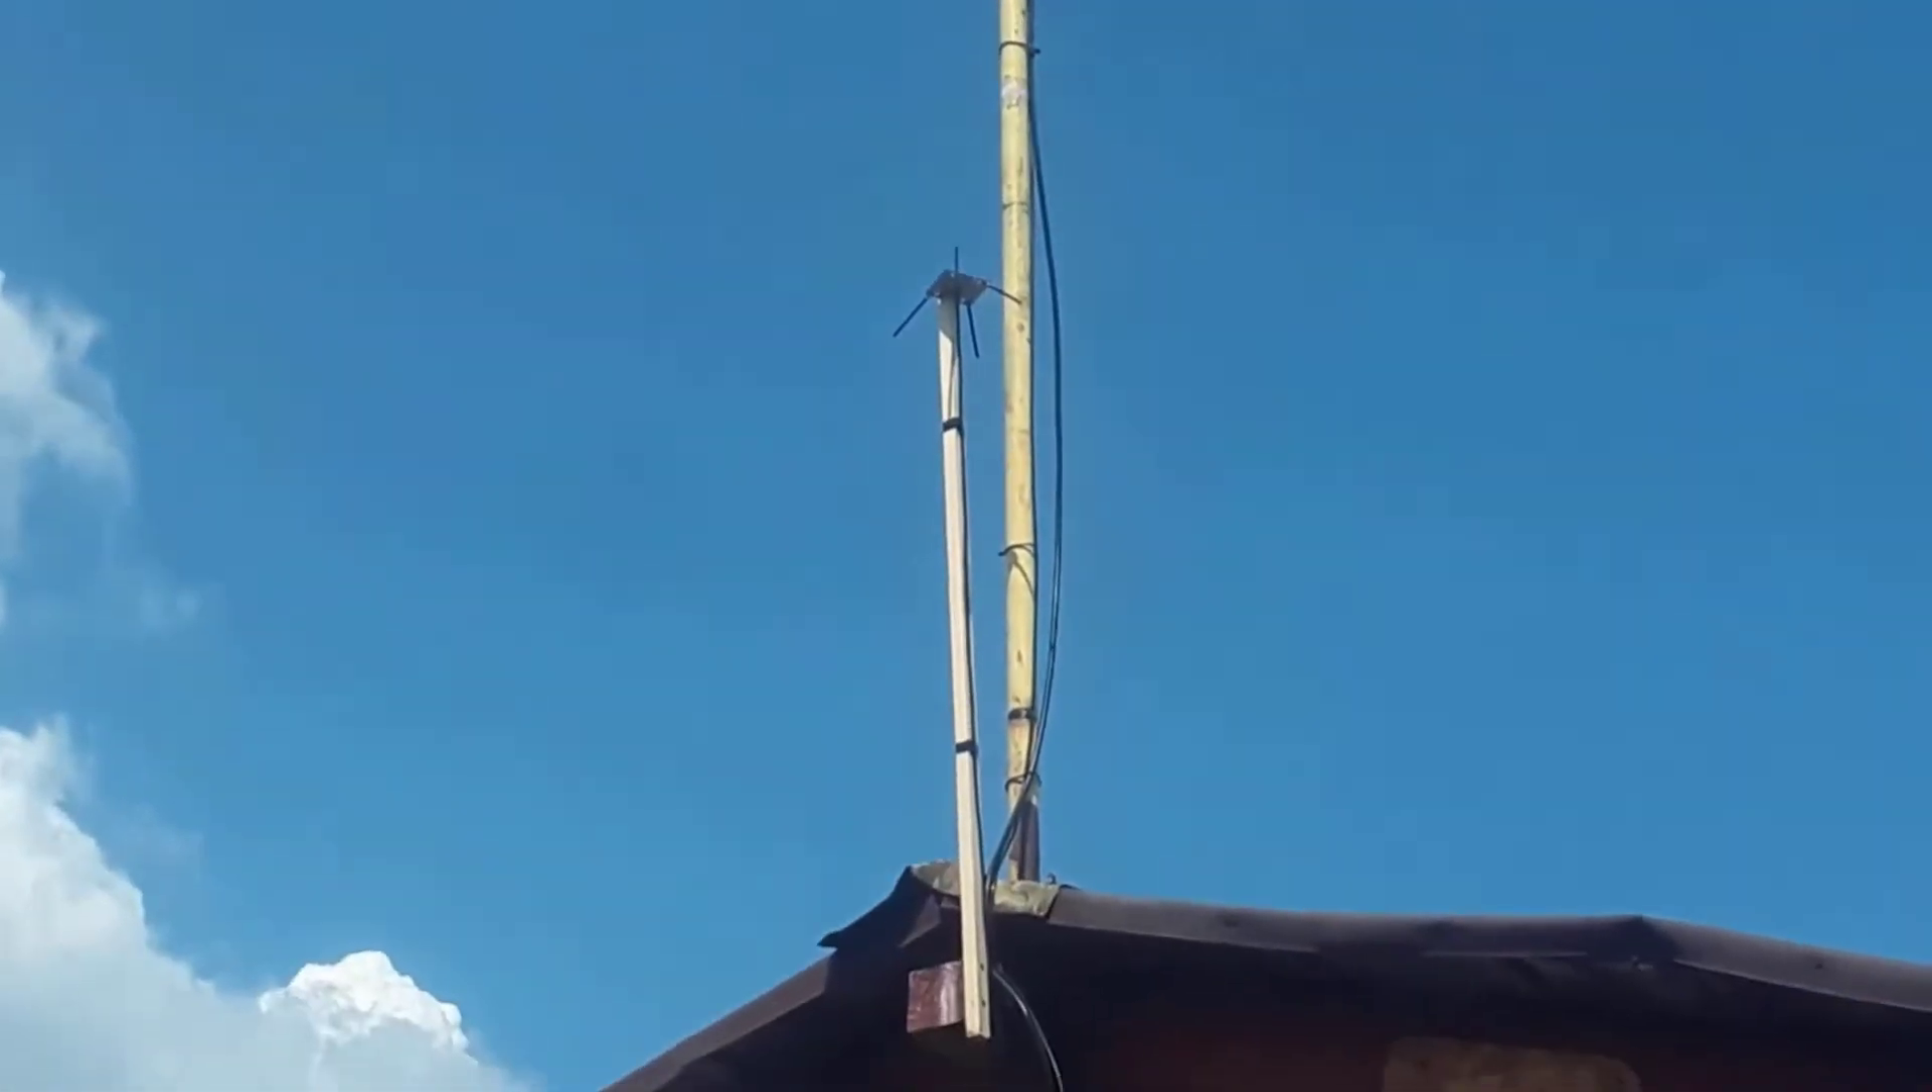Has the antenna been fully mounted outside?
Yes.